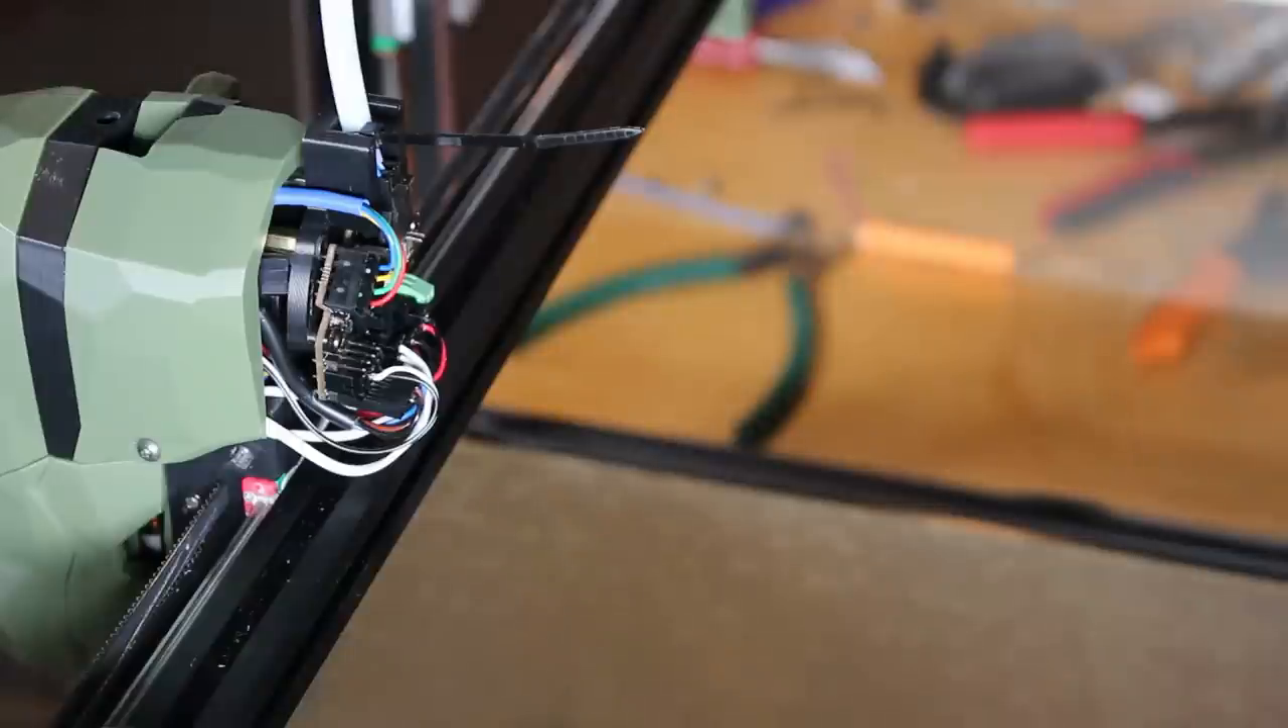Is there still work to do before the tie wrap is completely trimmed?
Yes.